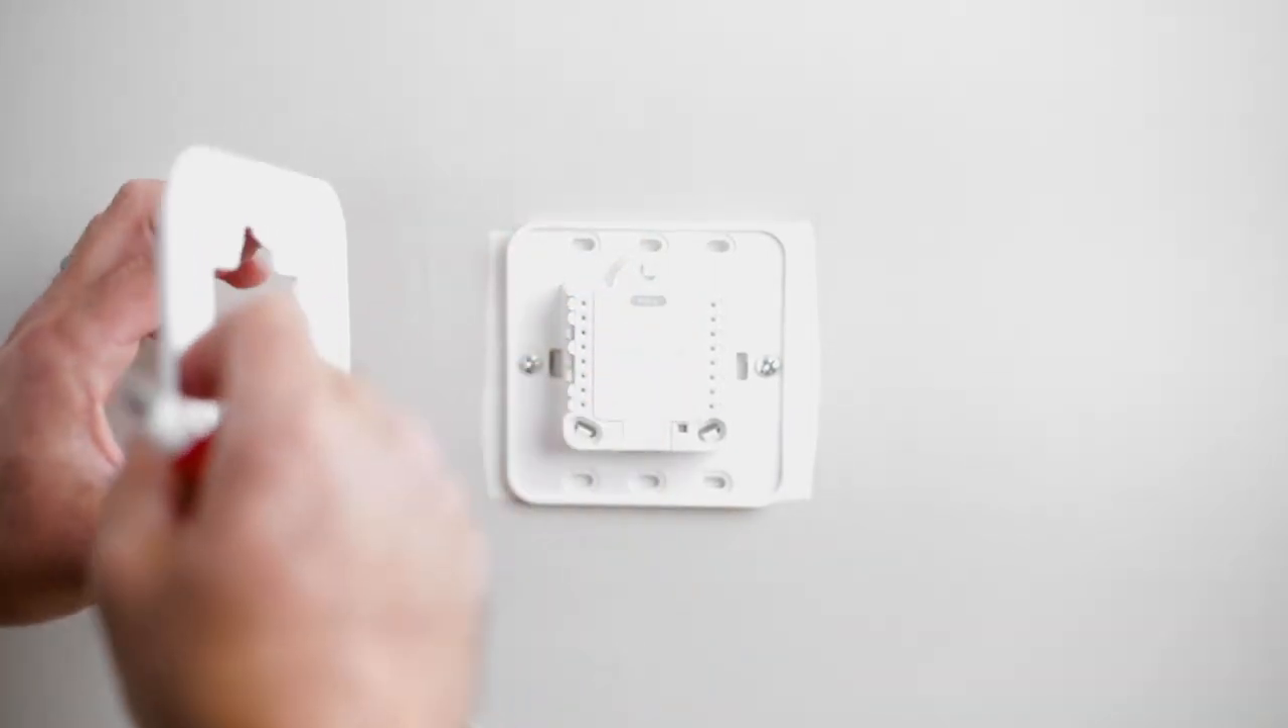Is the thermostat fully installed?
No.